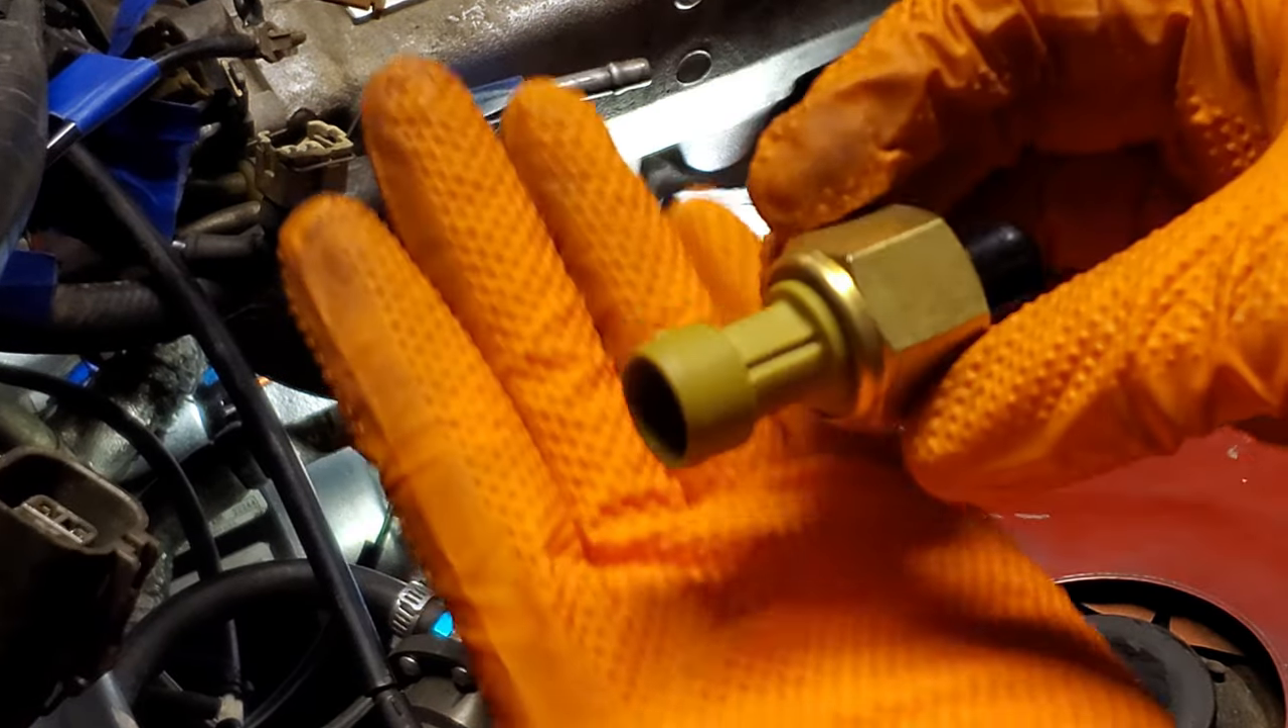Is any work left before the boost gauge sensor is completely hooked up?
Yes.